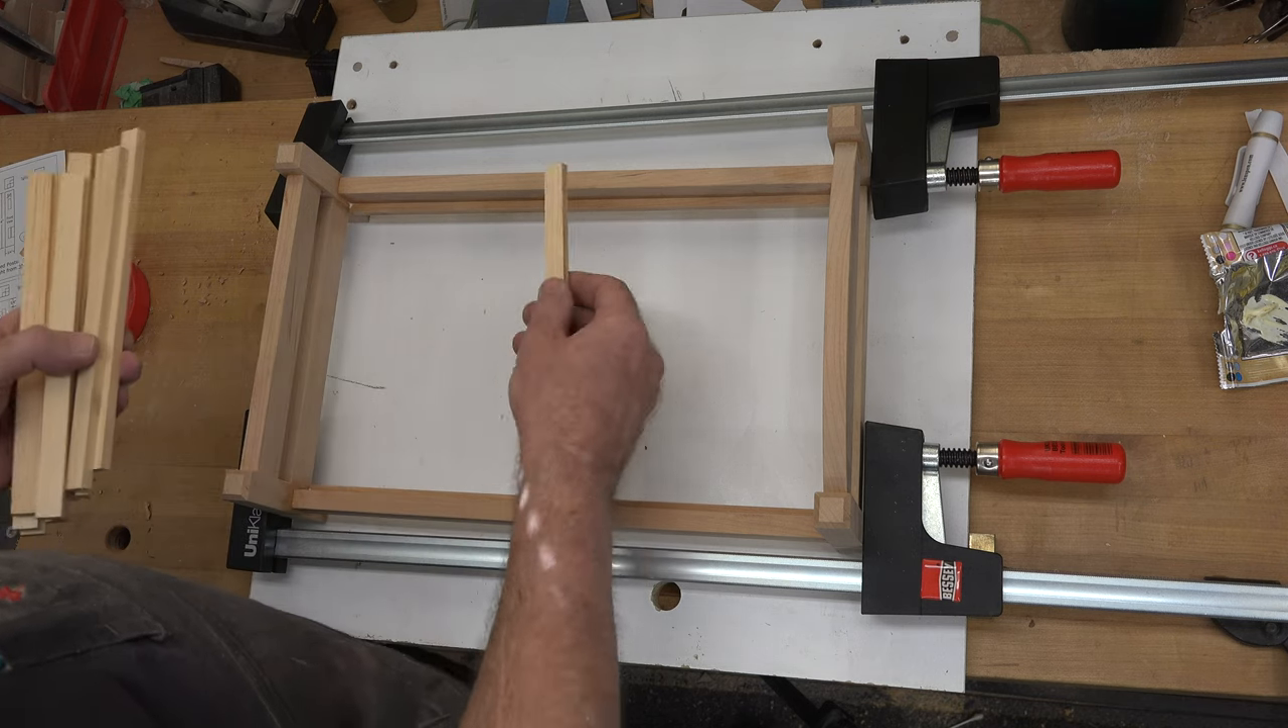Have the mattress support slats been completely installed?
No.